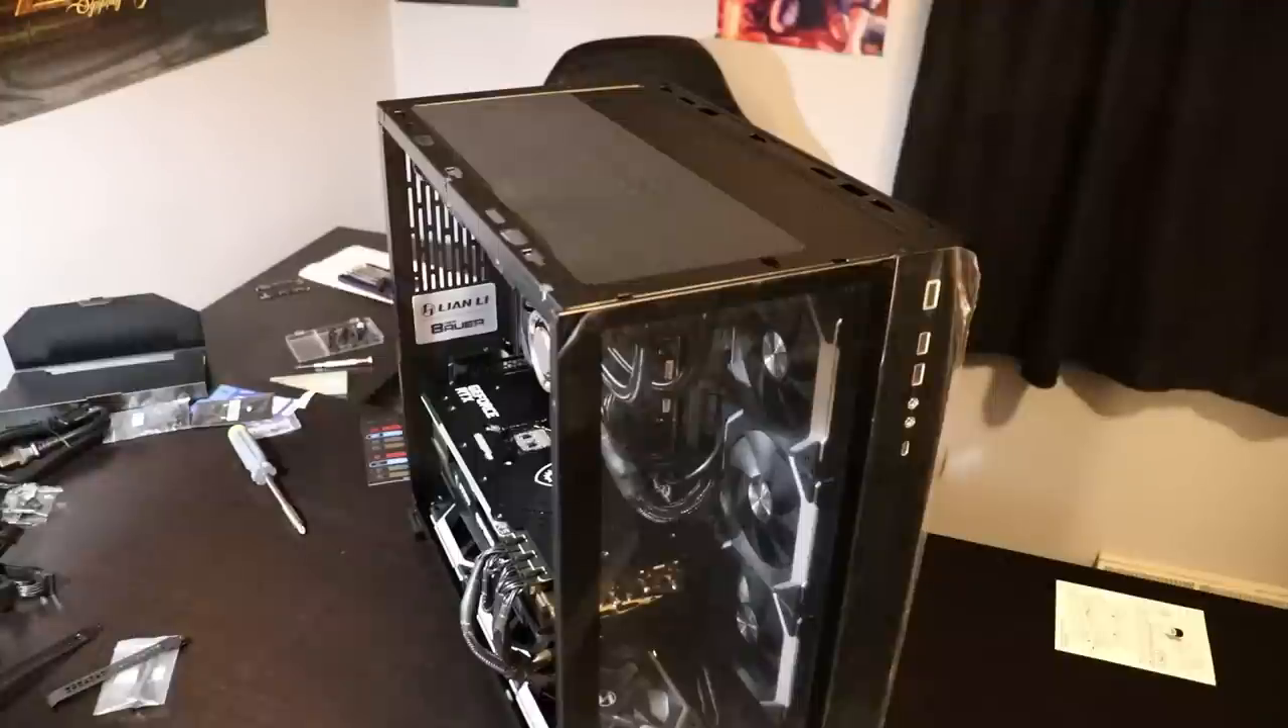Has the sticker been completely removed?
No.